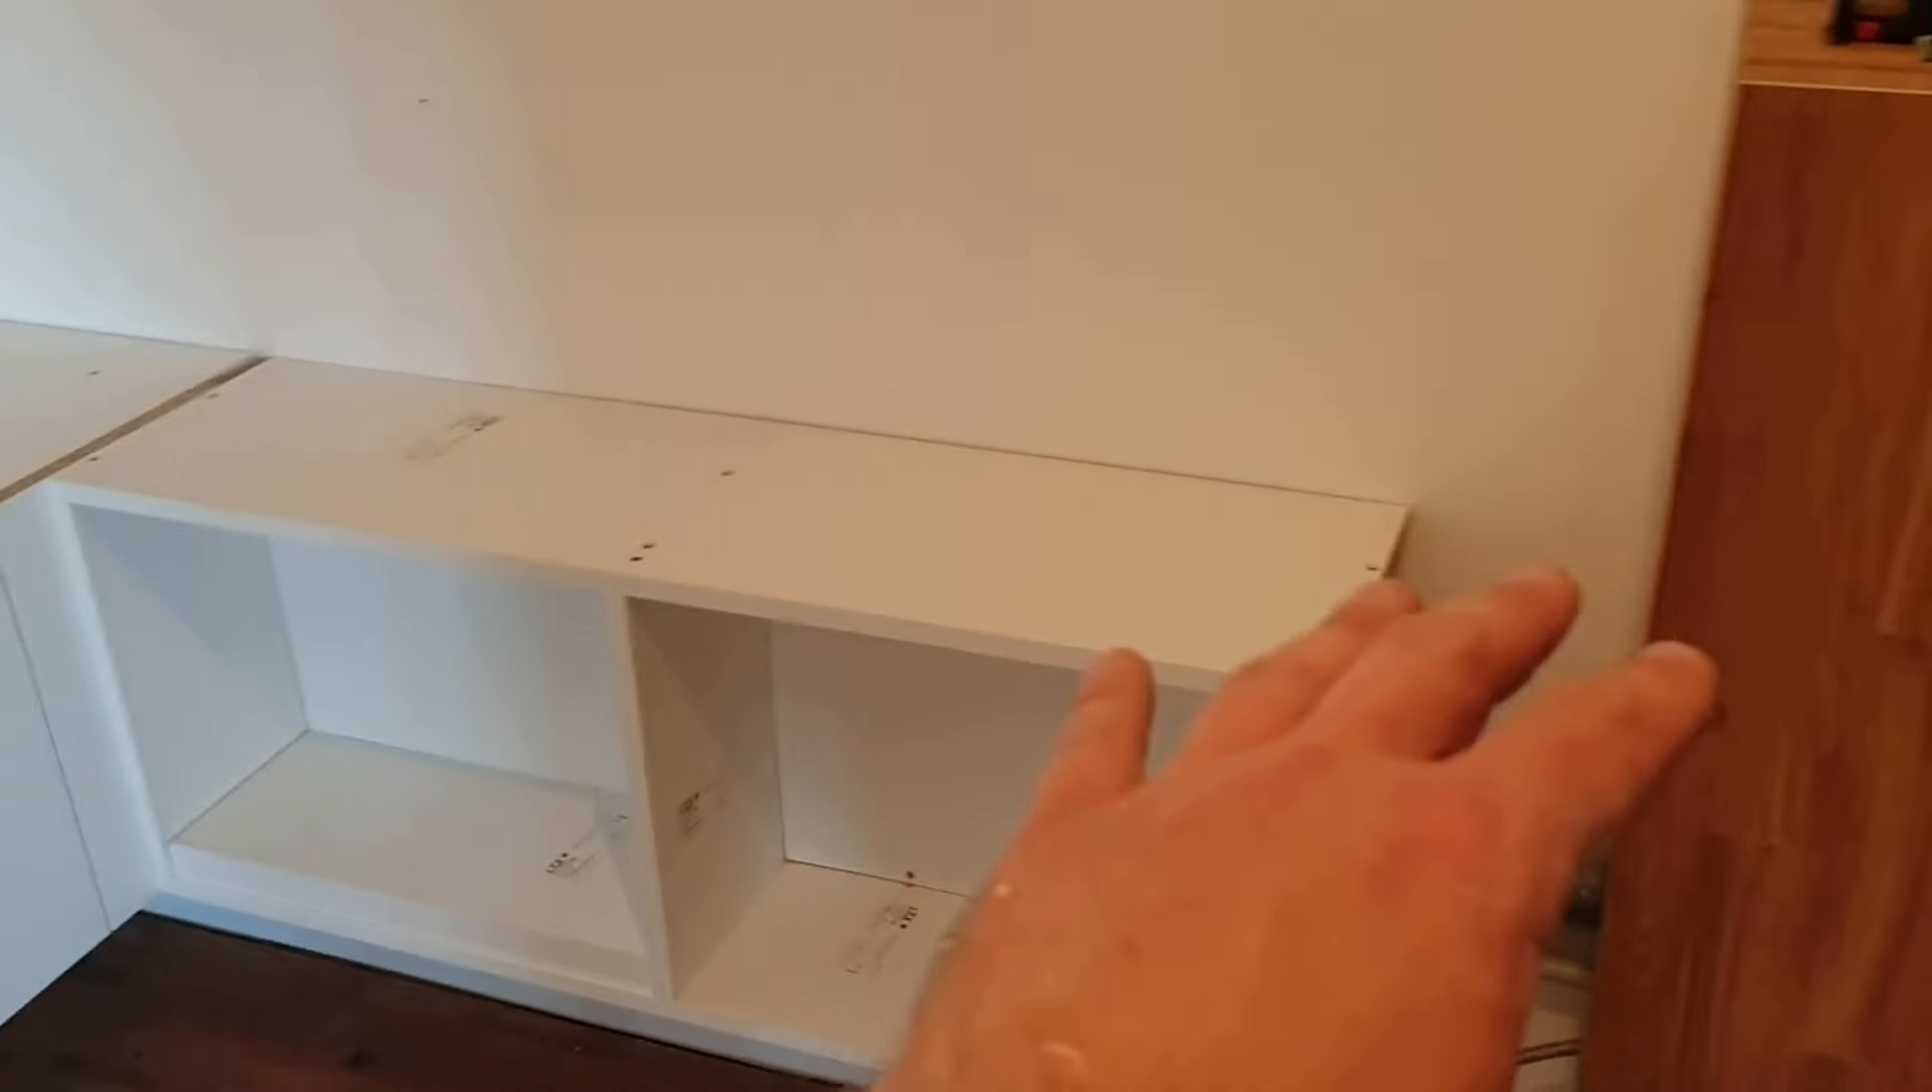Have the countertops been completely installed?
No.